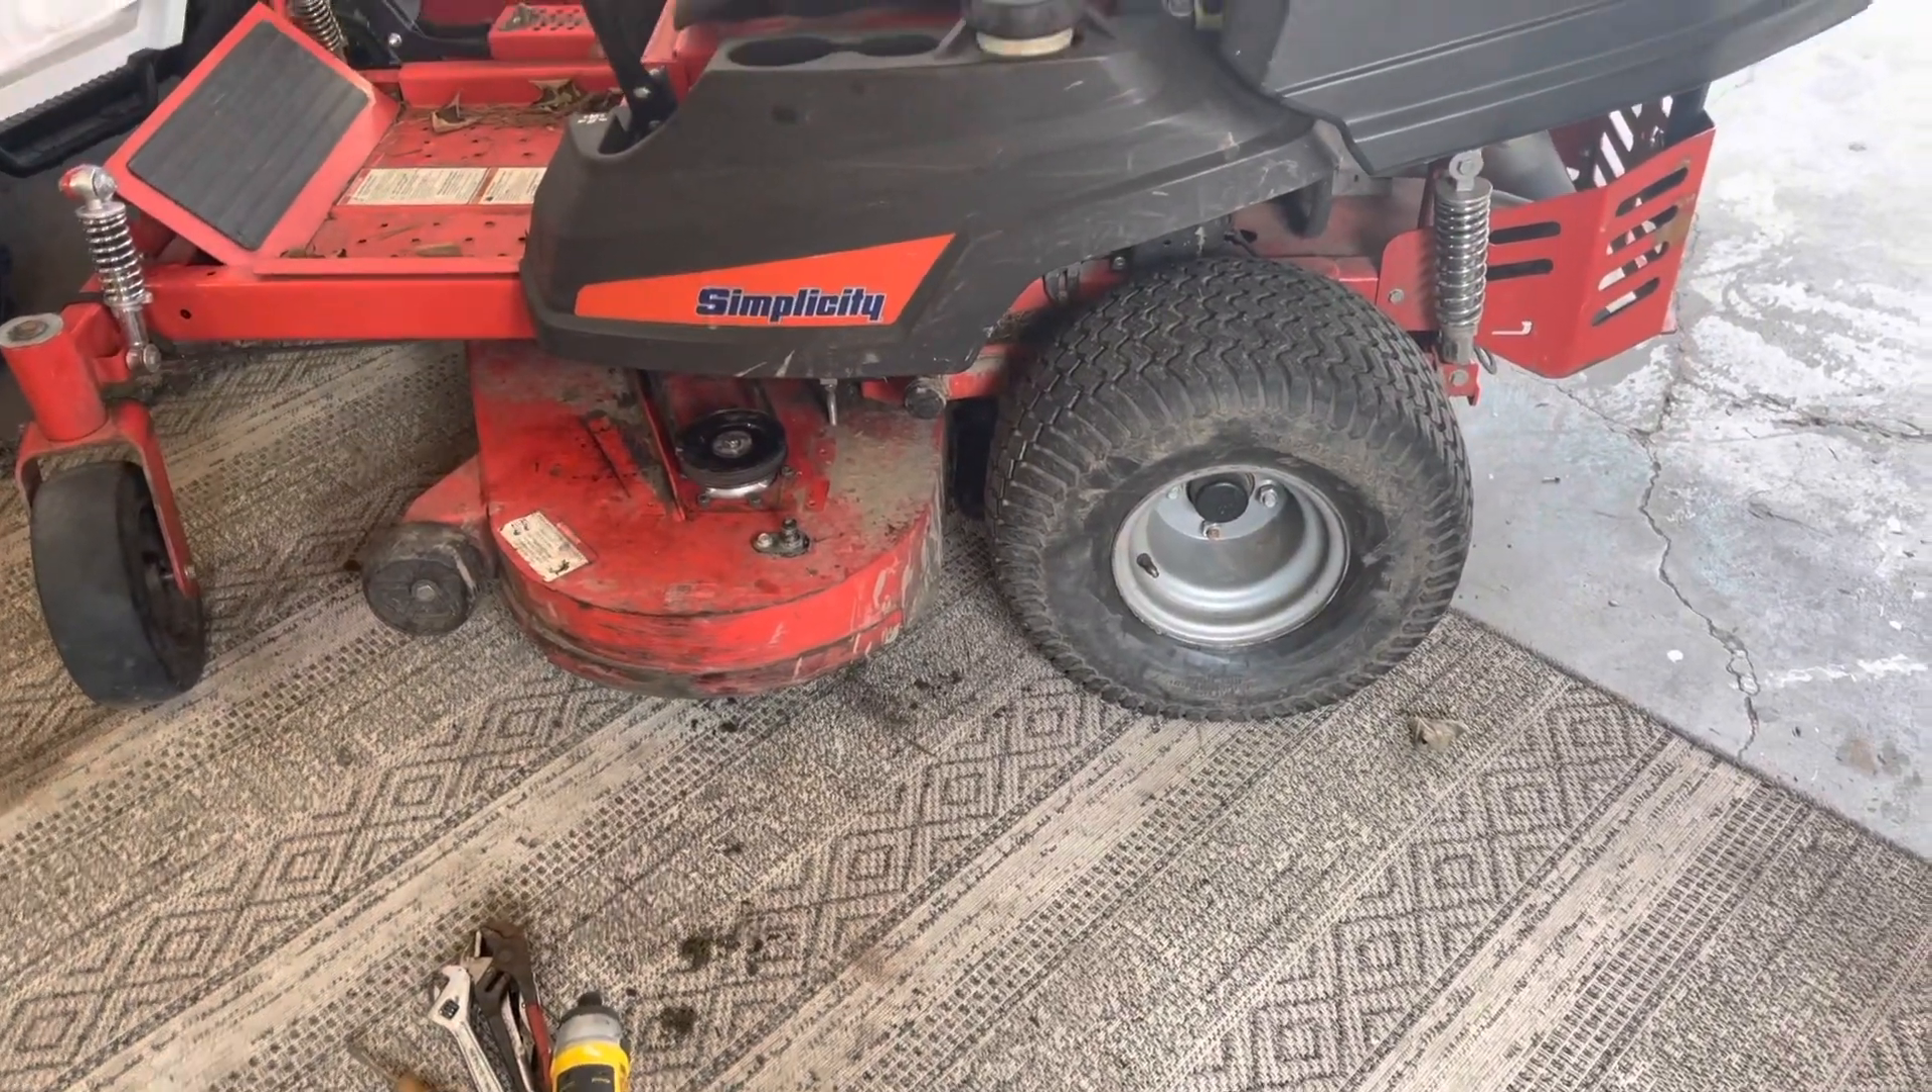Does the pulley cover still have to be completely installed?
Yes.